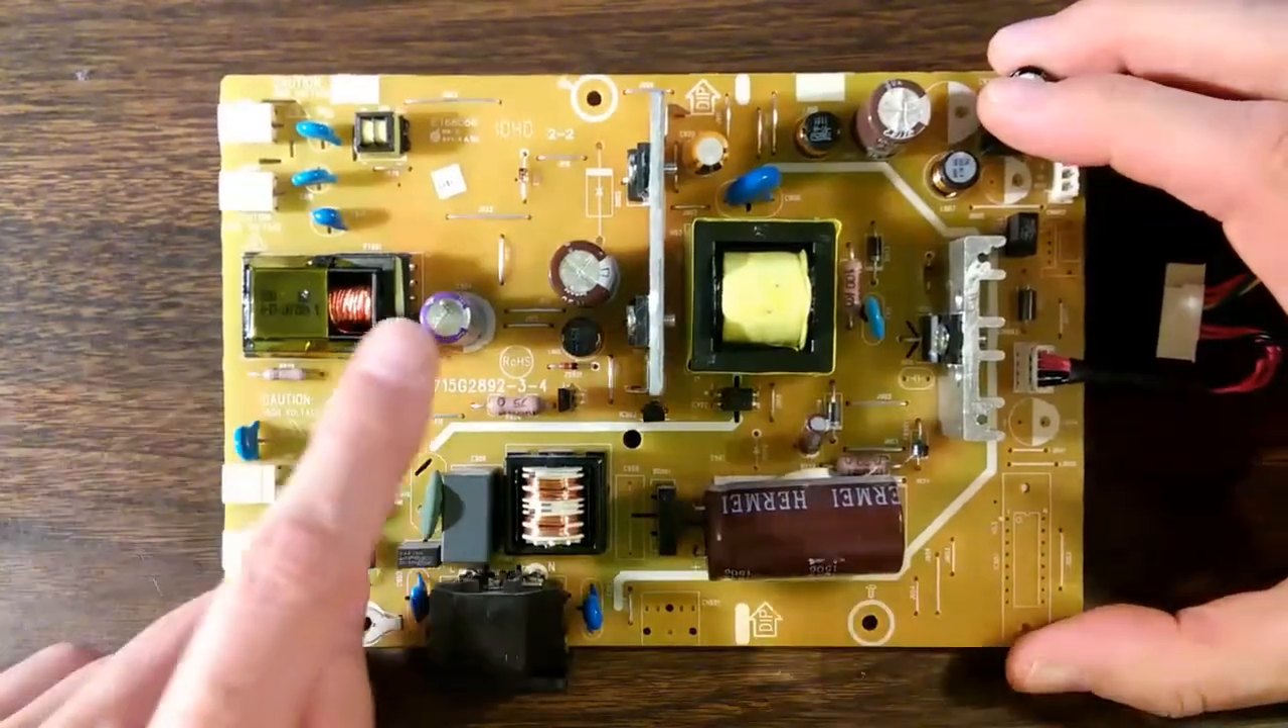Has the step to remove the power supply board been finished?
Yes.